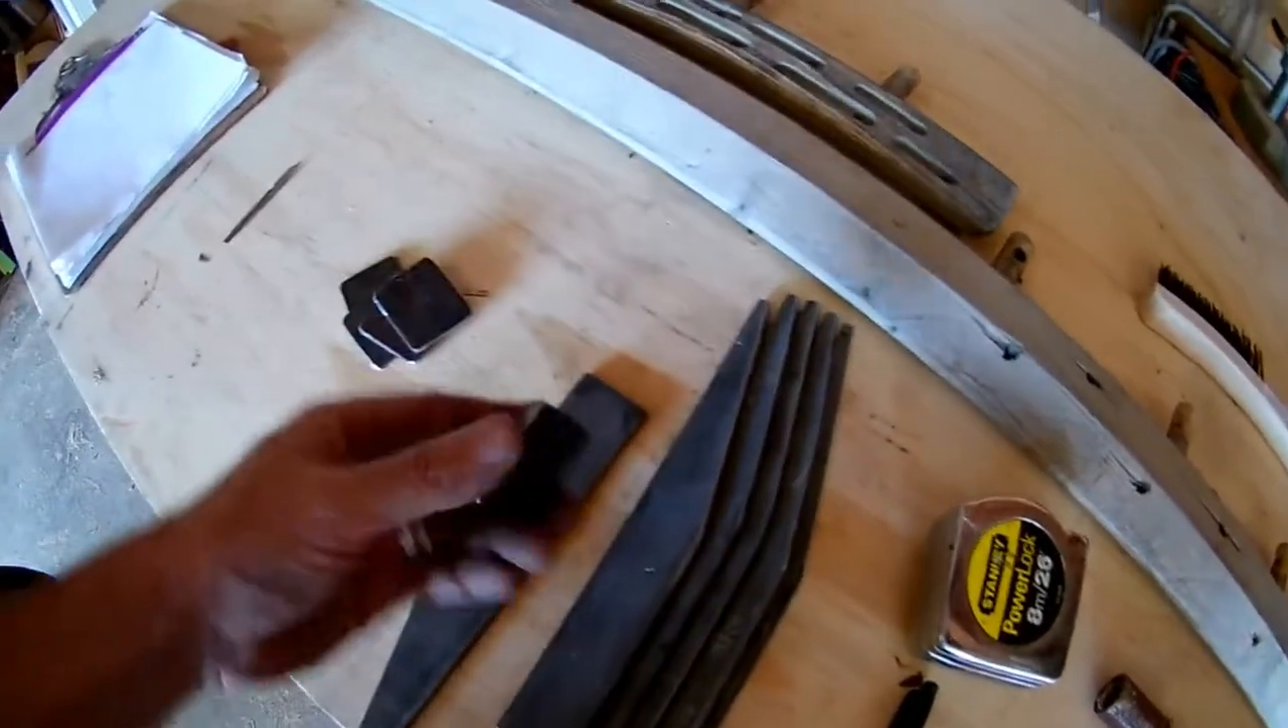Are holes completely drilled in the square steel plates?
No.